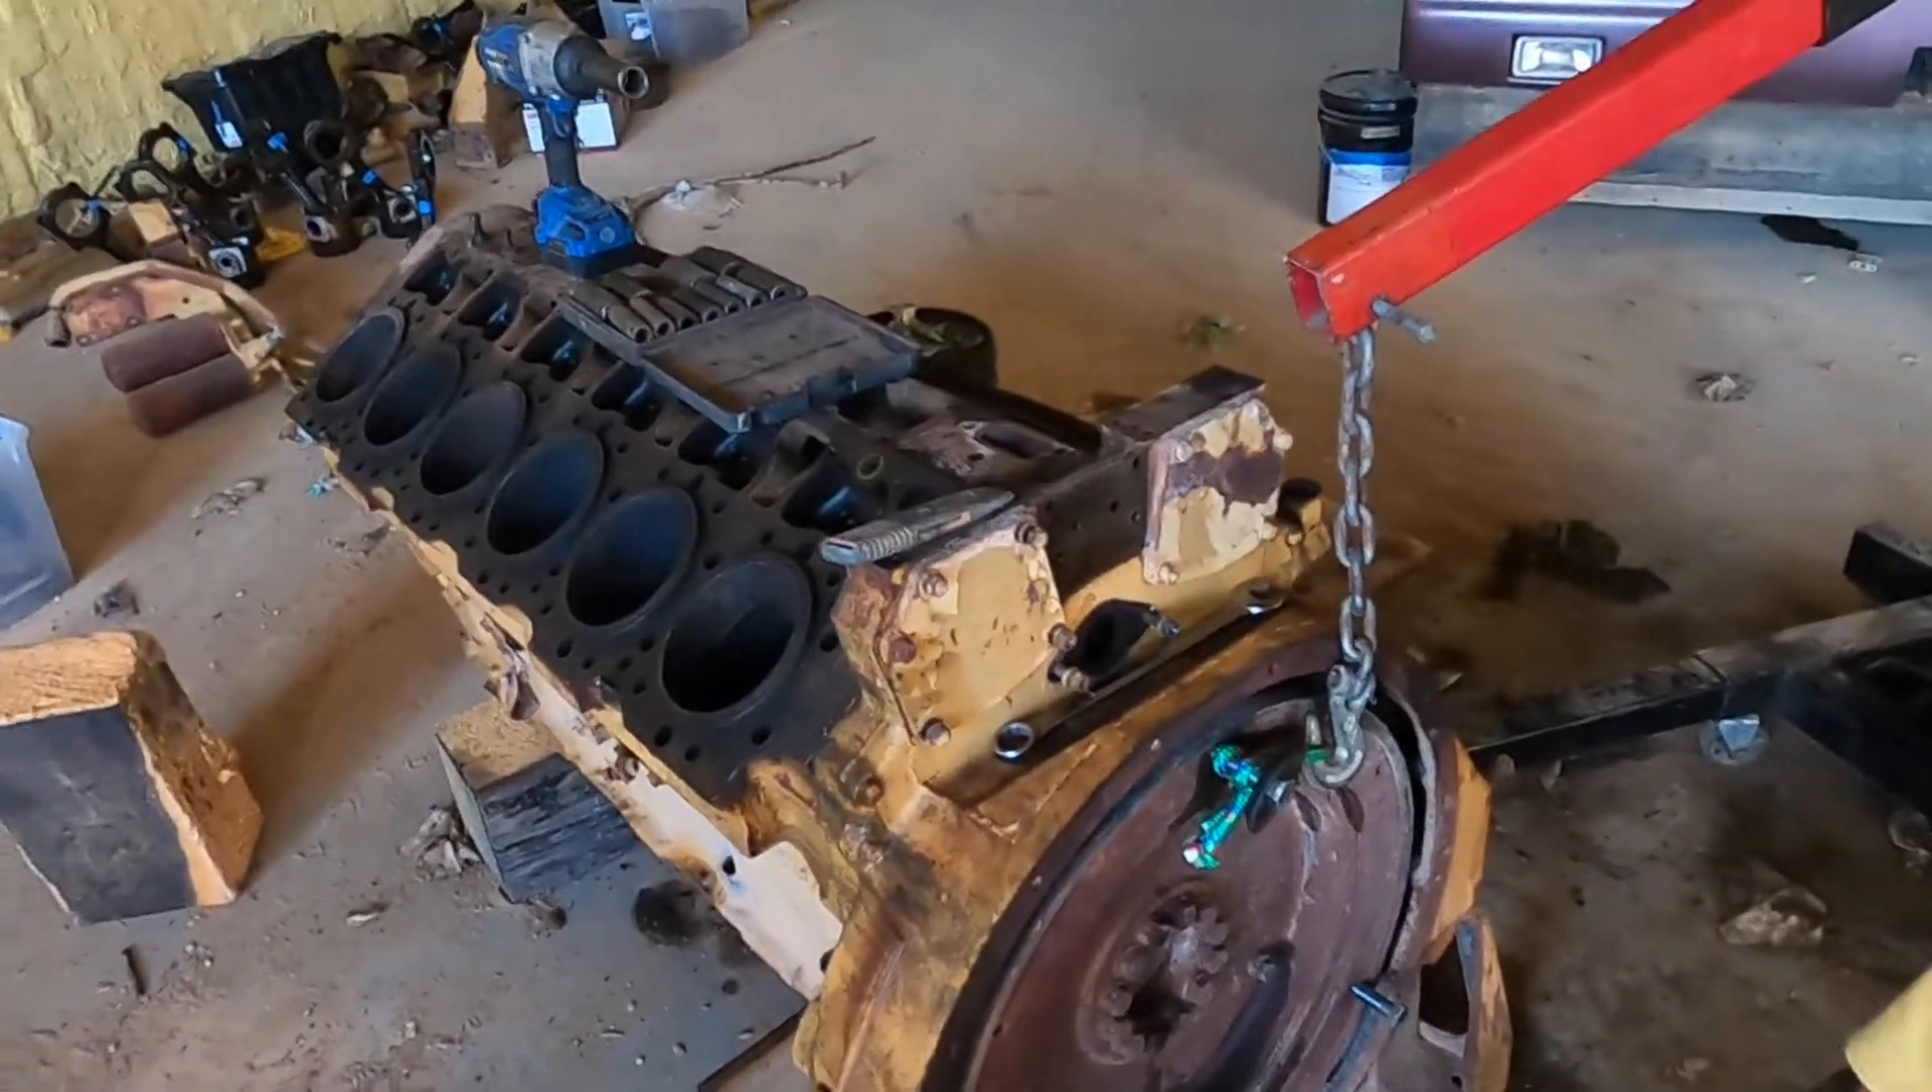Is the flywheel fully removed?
No.